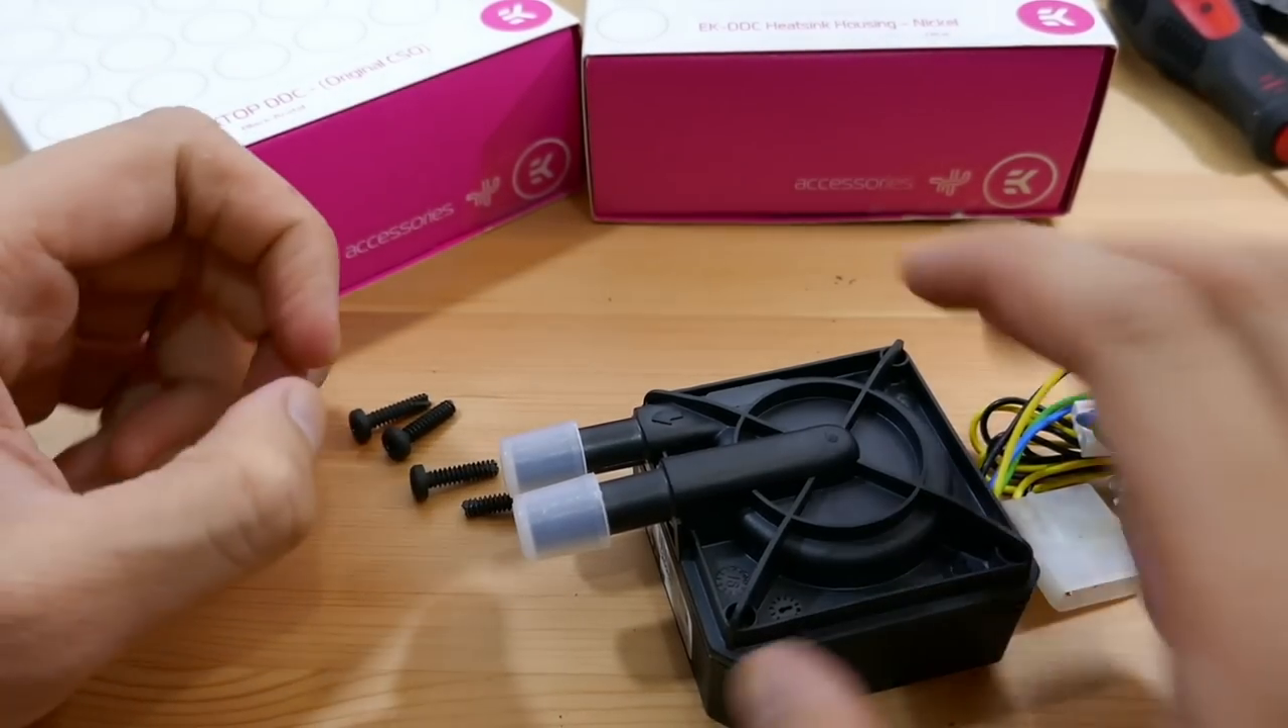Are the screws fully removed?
Yes.